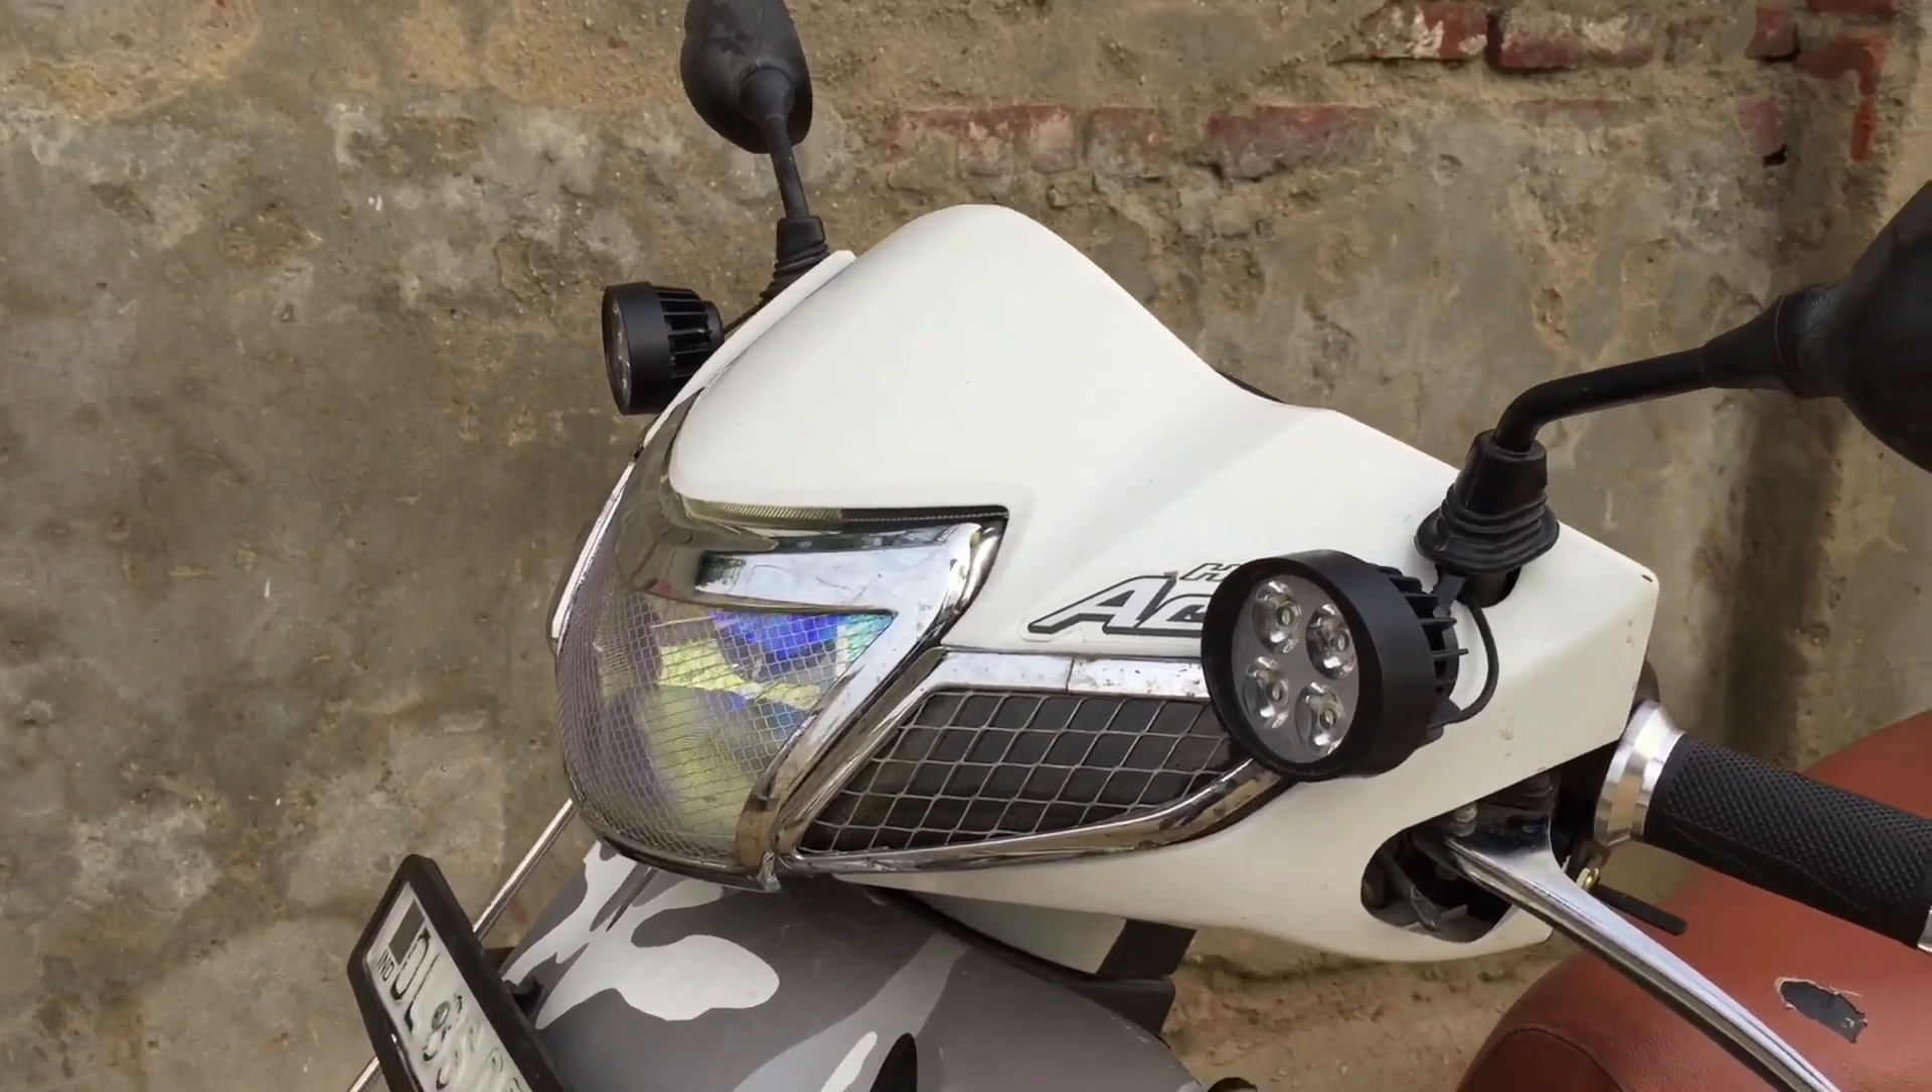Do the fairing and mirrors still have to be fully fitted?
No.